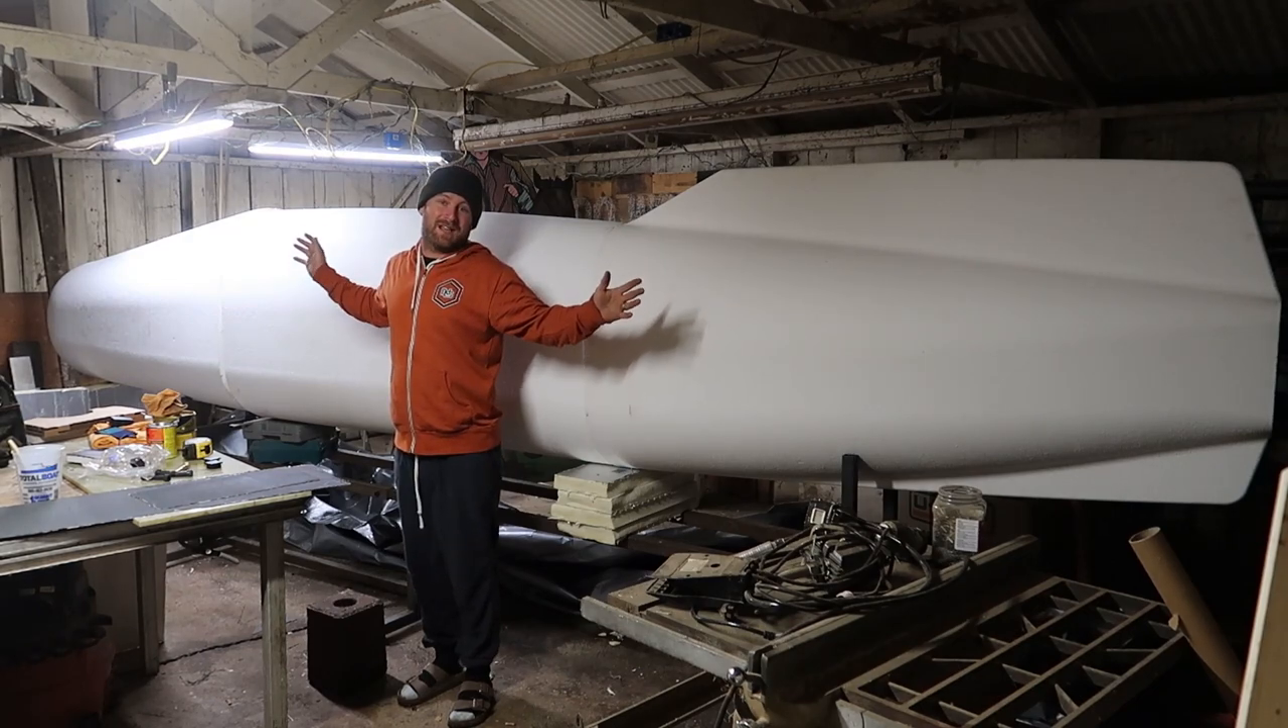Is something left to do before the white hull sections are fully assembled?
No.